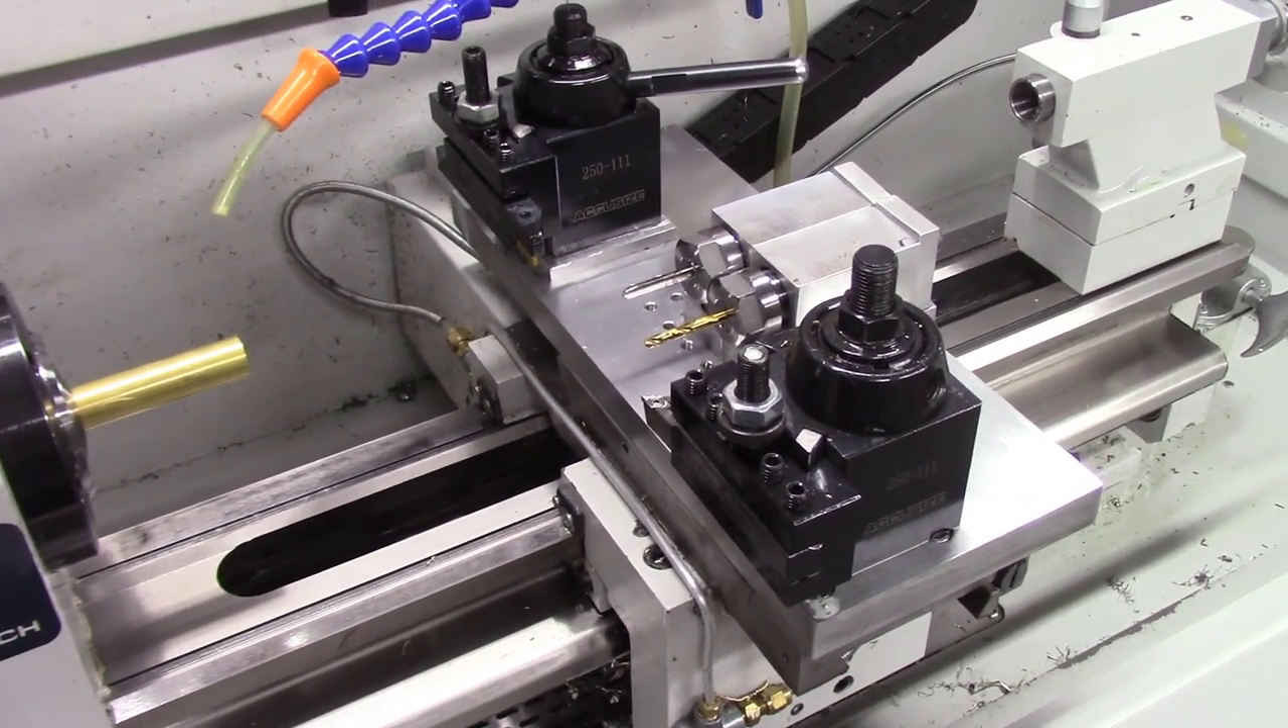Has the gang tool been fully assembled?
Yes.